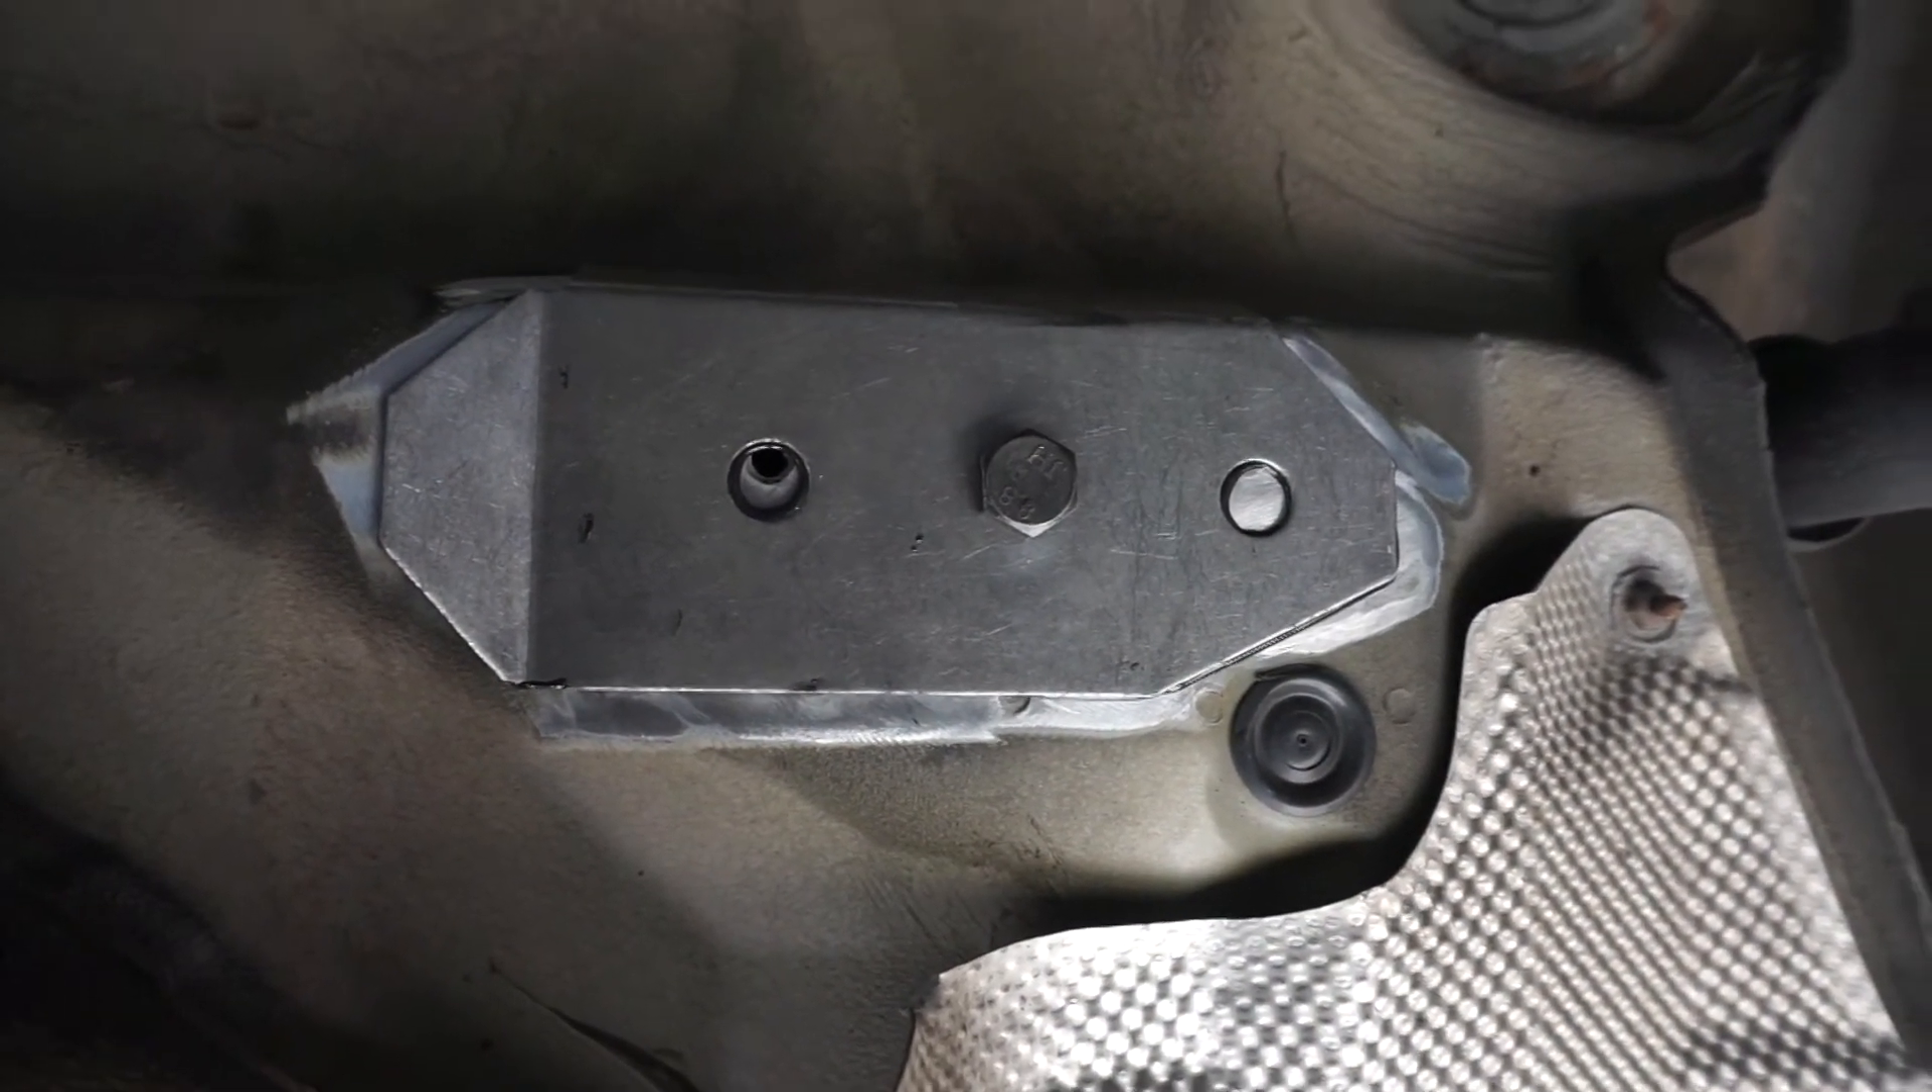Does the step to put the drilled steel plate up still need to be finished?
No.